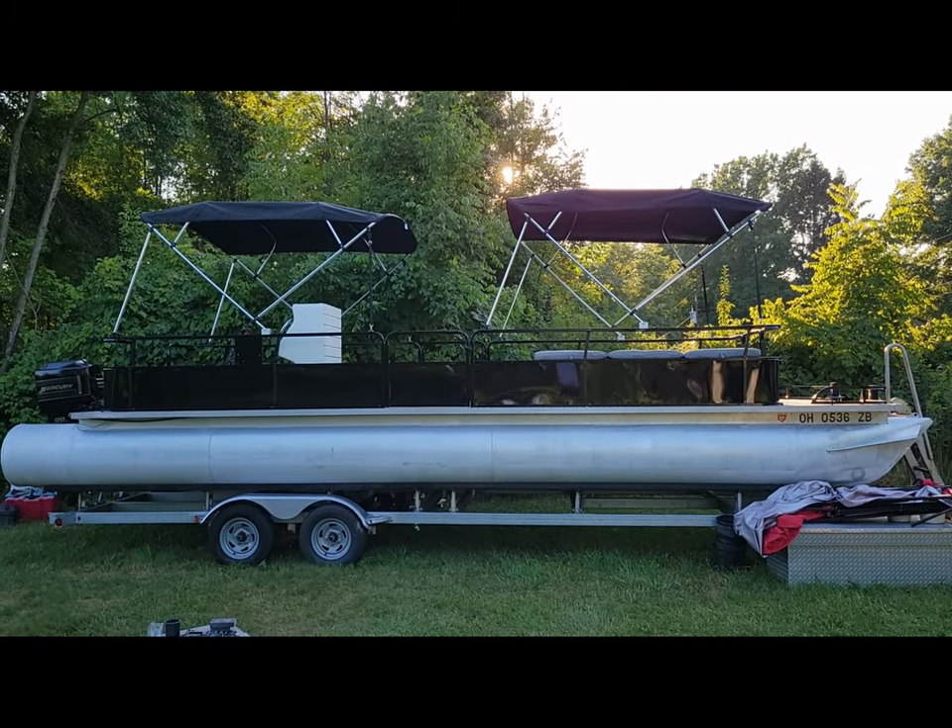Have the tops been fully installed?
Yes.